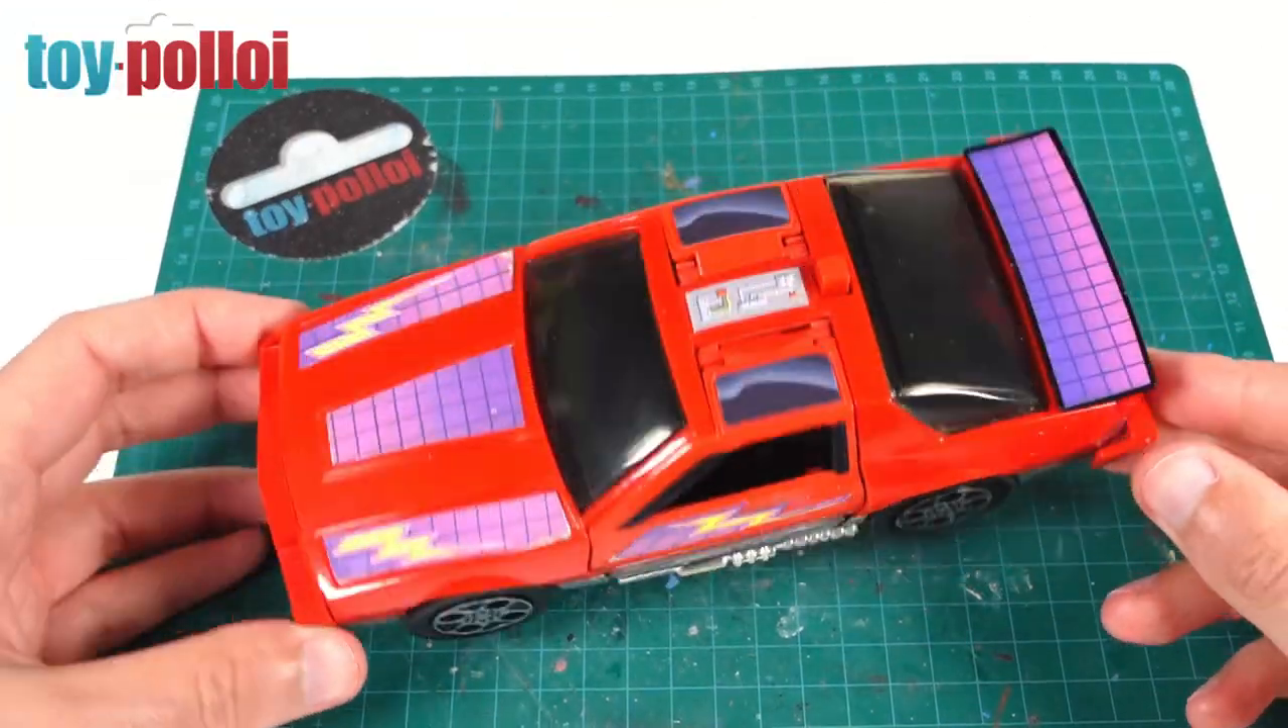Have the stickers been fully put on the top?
Yes.